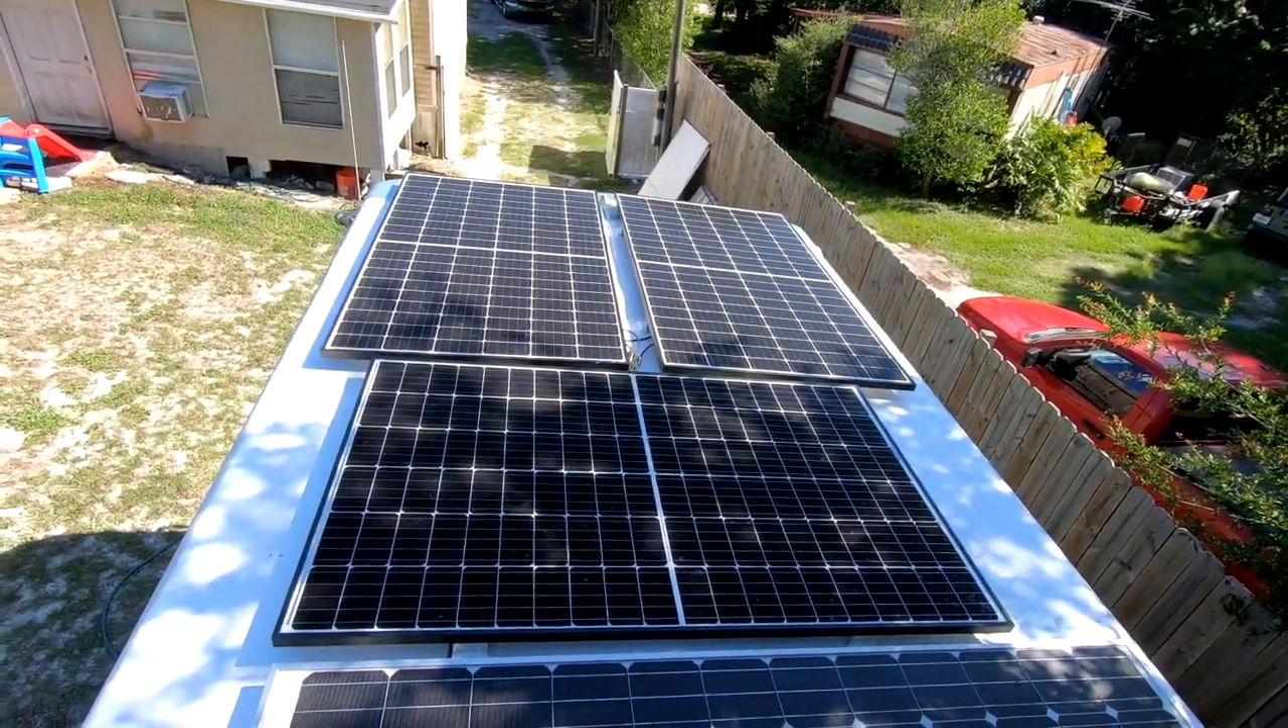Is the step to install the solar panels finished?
Yes.